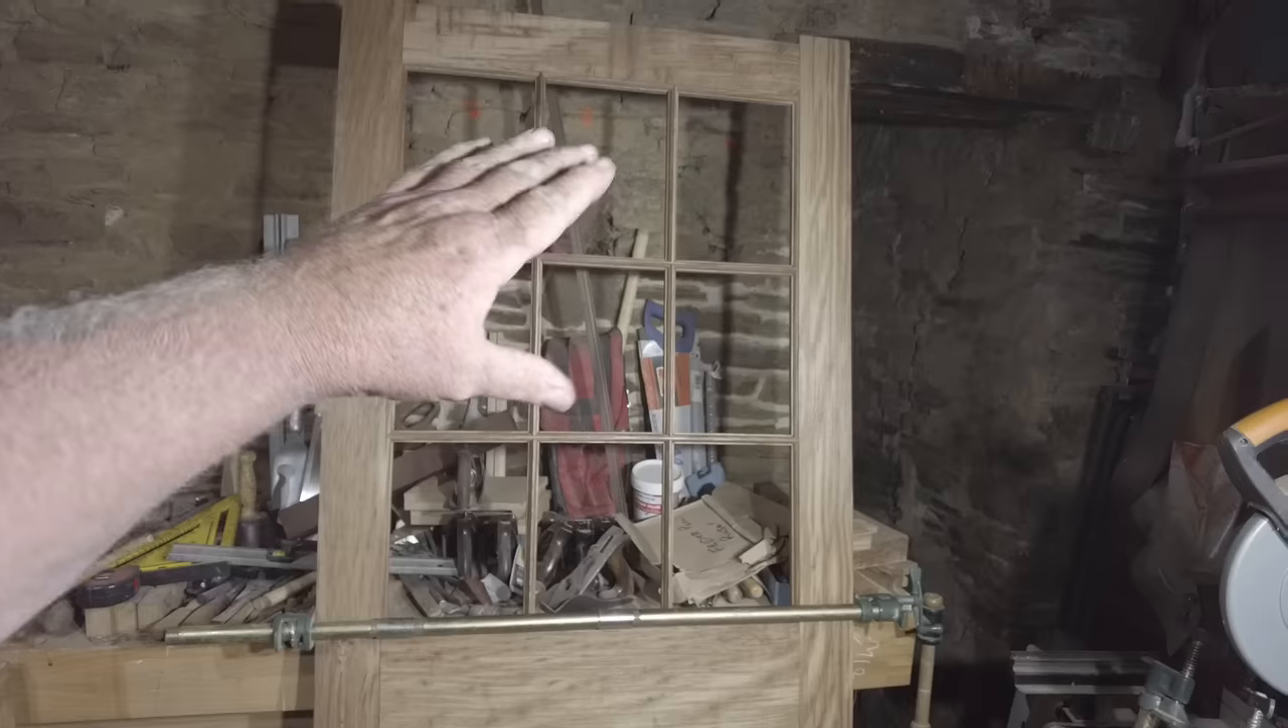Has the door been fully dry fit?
Yes.